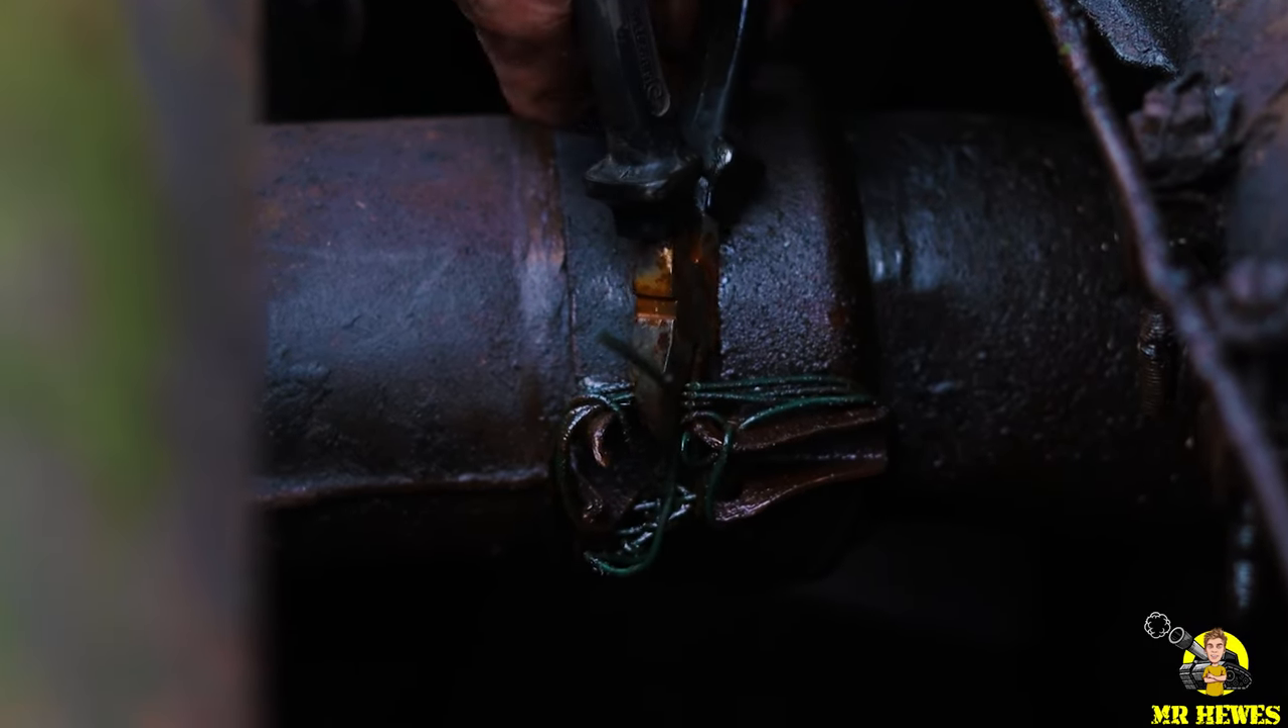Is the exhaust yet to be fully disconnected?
Yes.